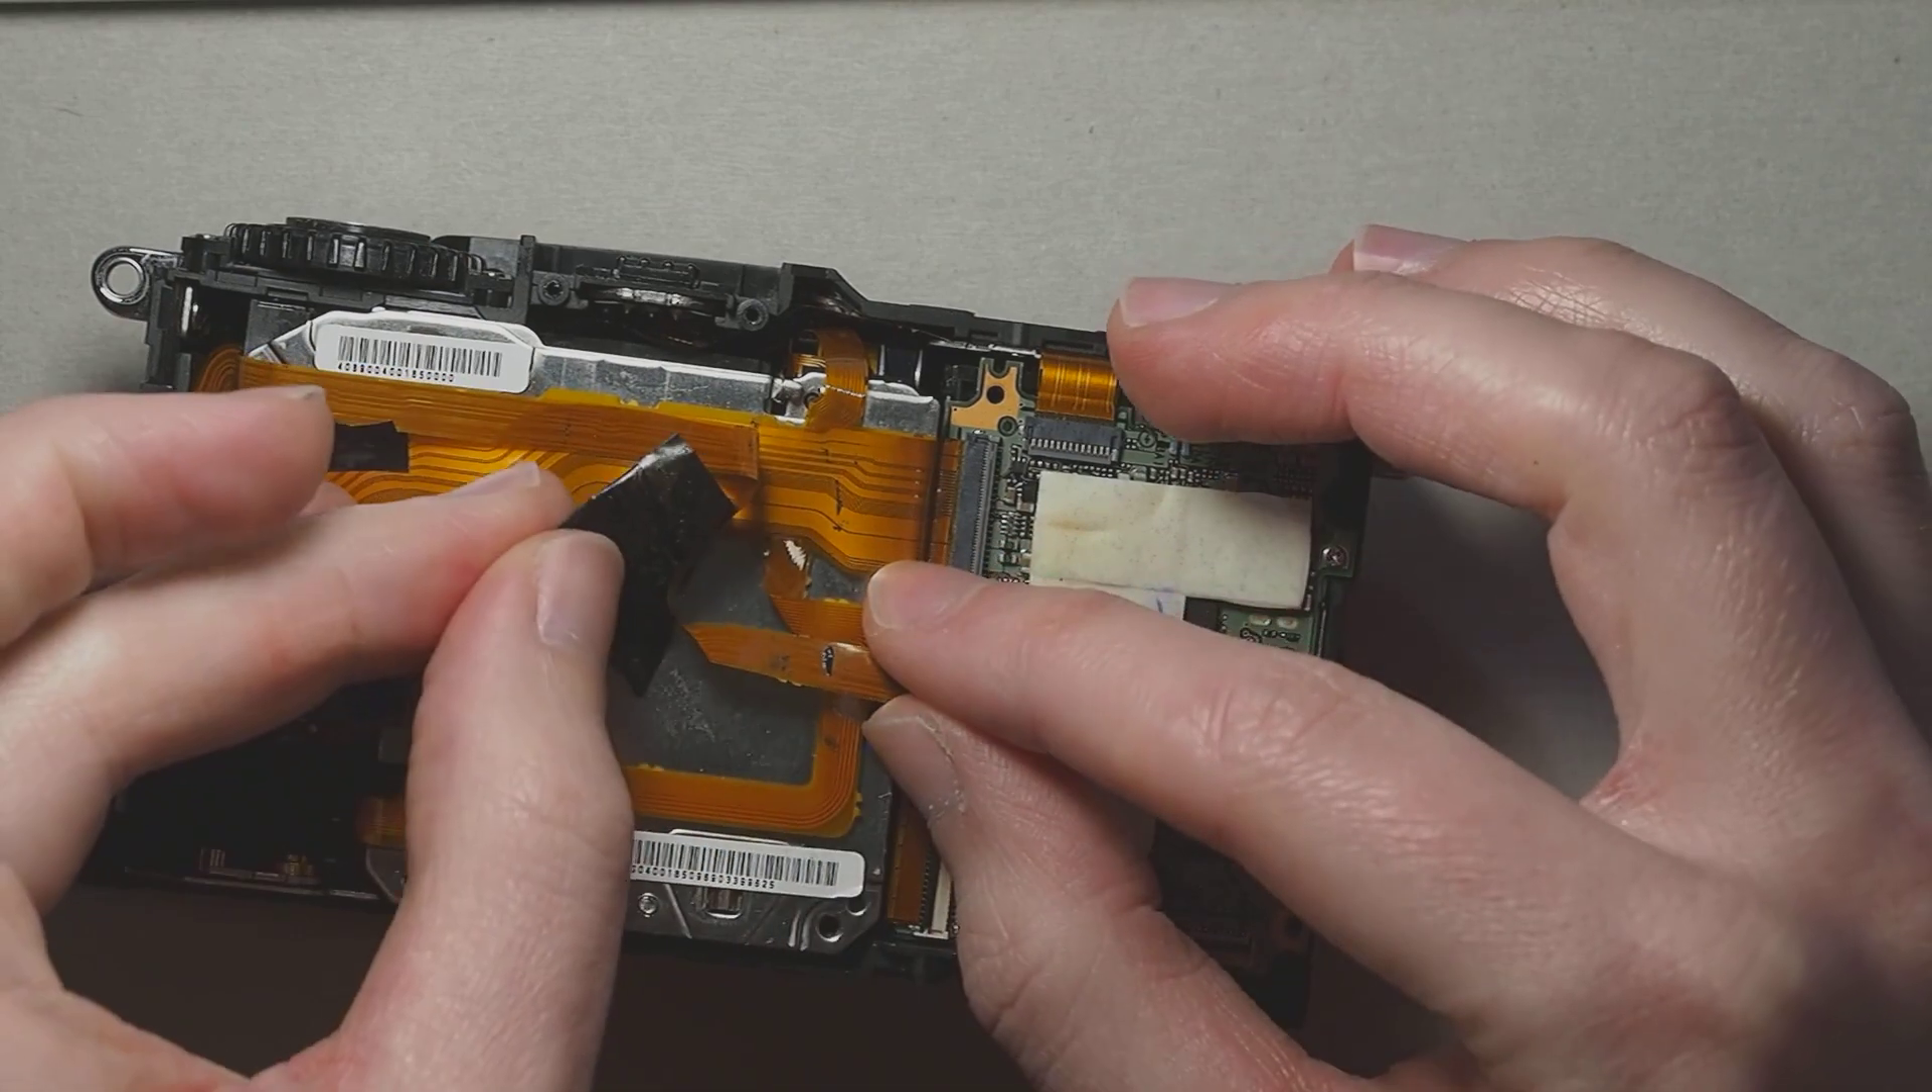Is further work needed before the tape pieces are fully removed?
Yes.